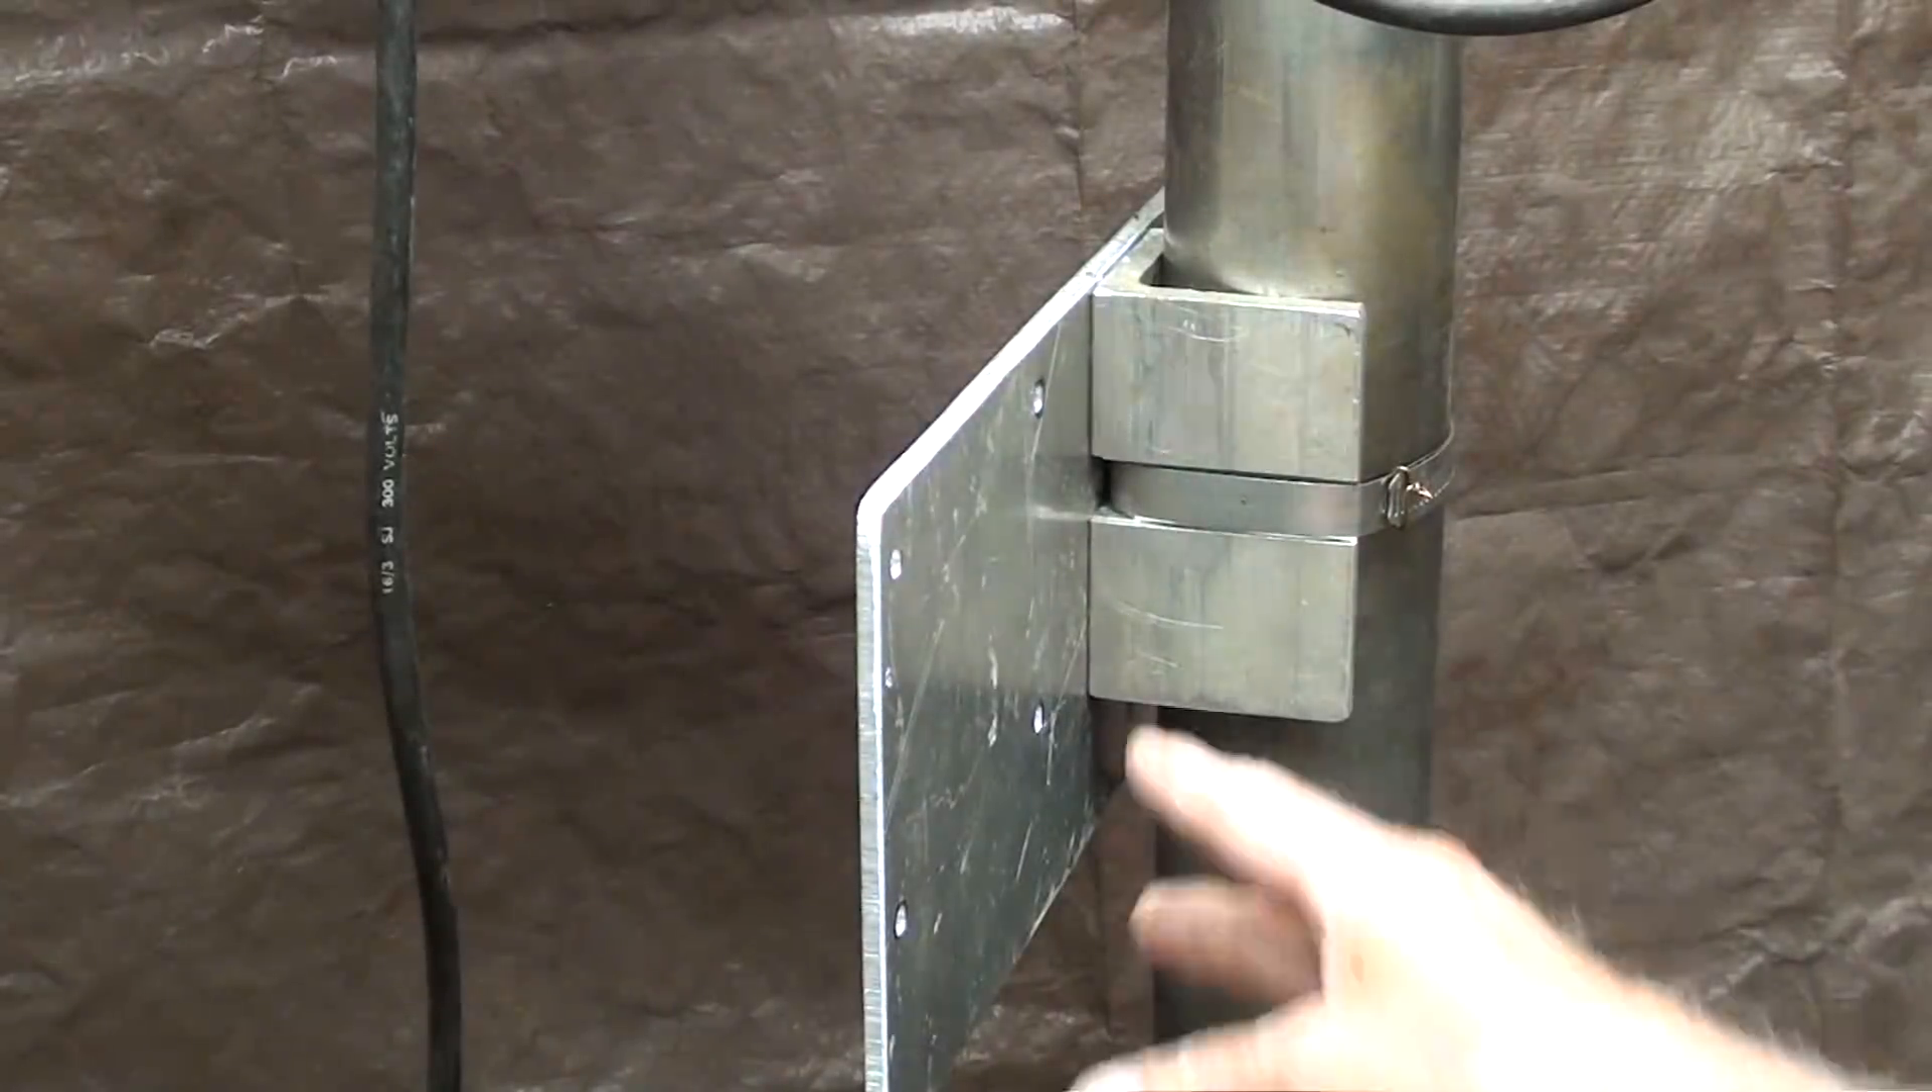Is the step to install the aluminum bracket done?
Yes.